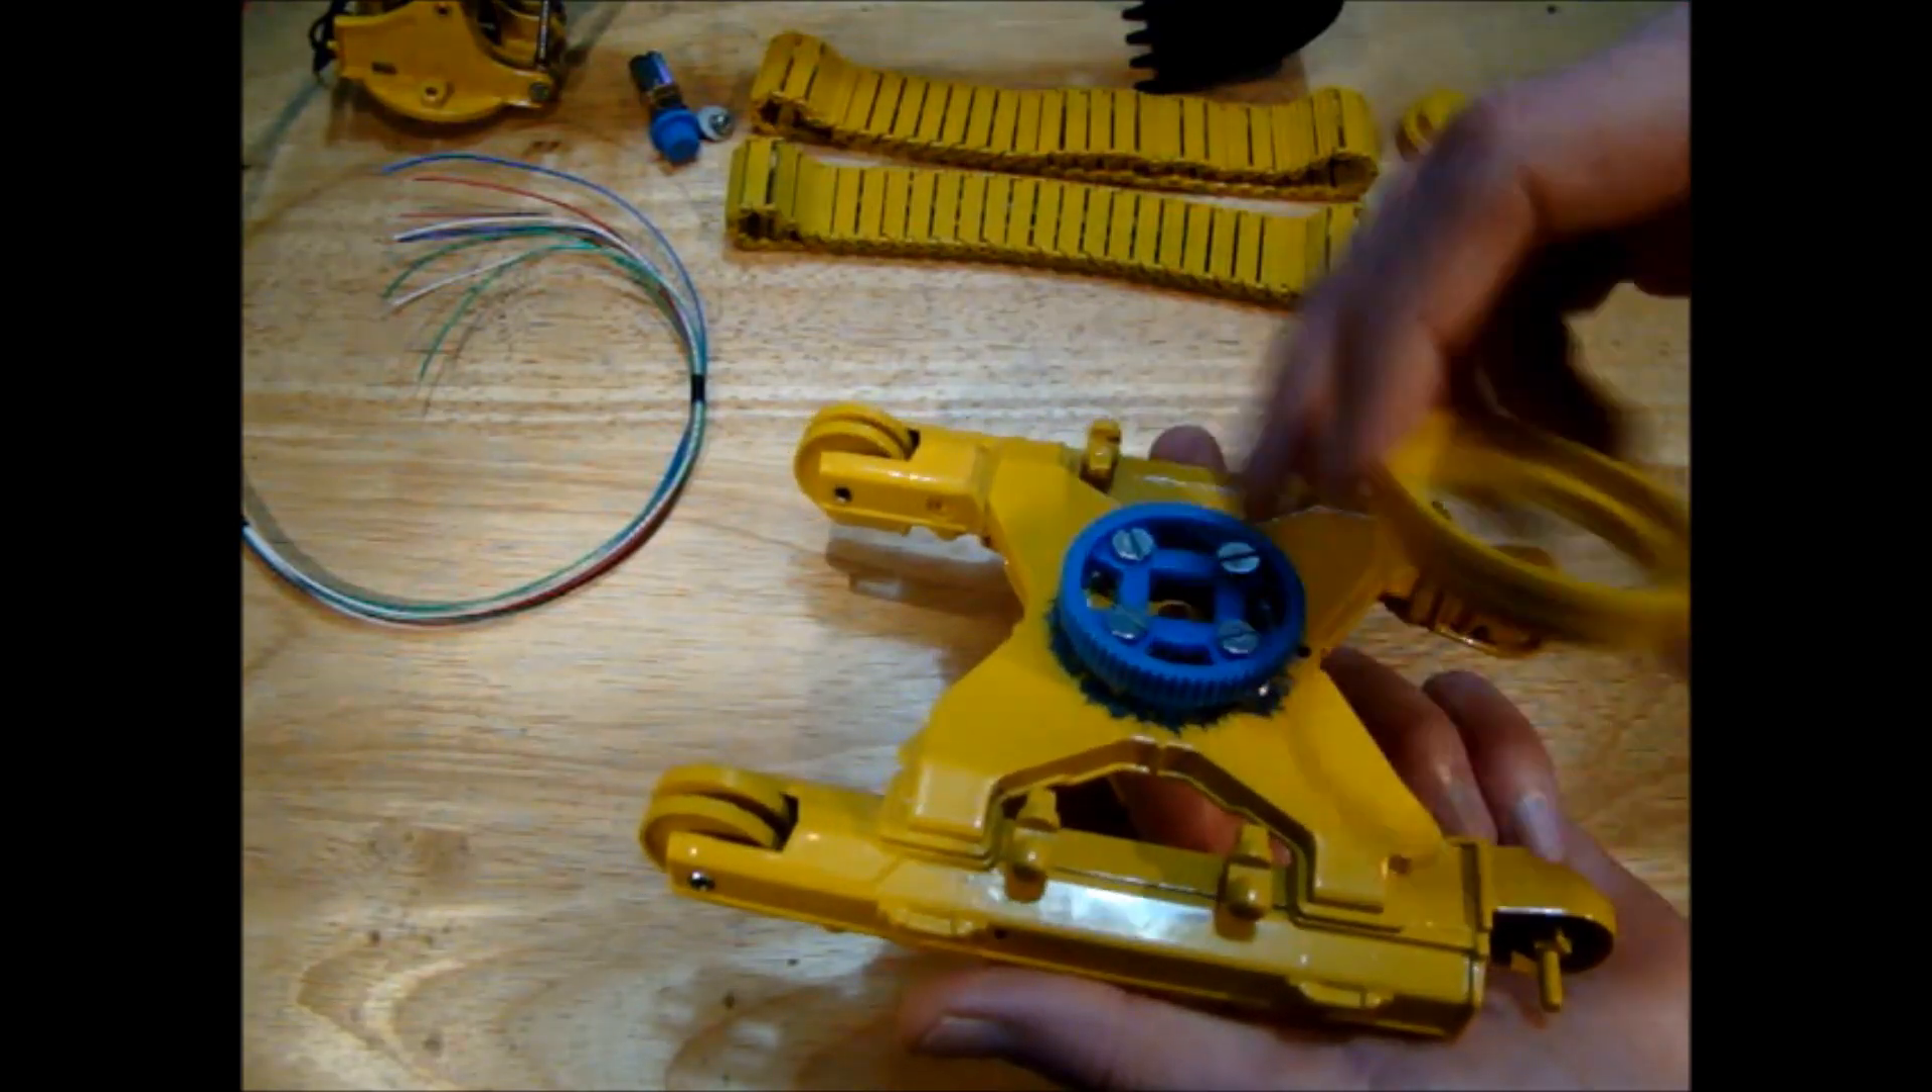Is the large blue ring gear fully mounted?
Yes.